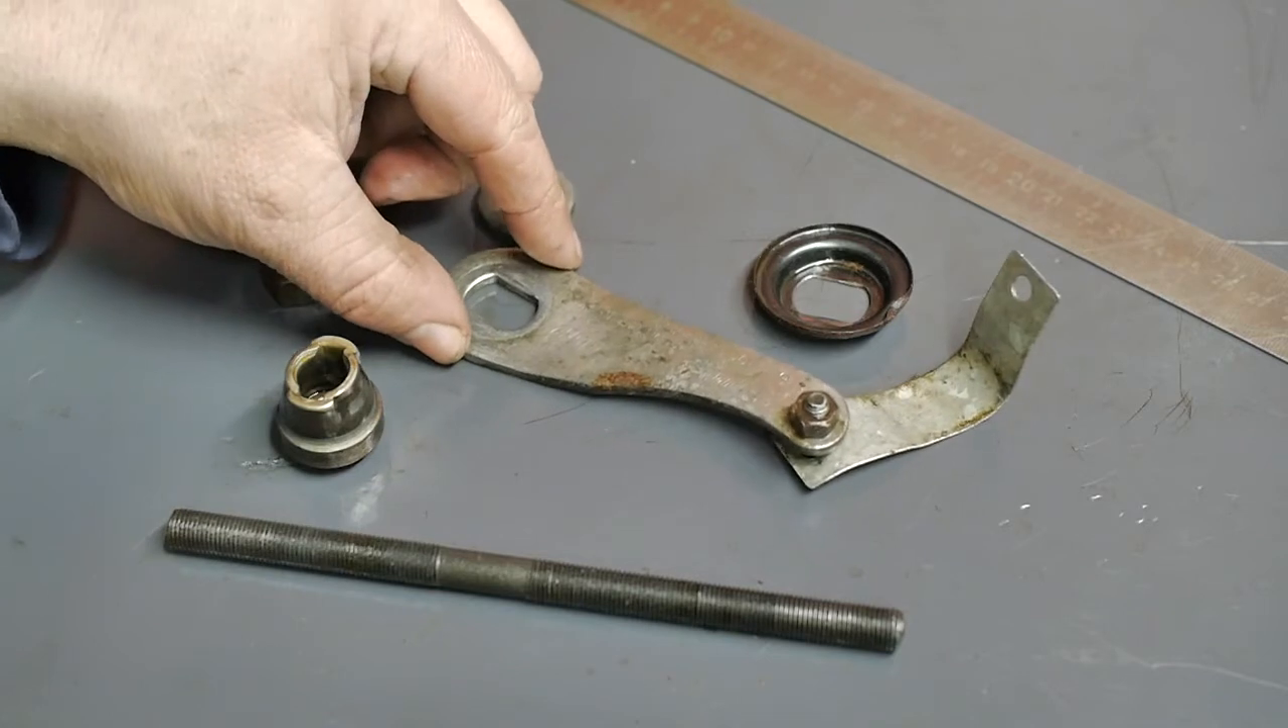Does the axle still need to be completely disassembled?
No.